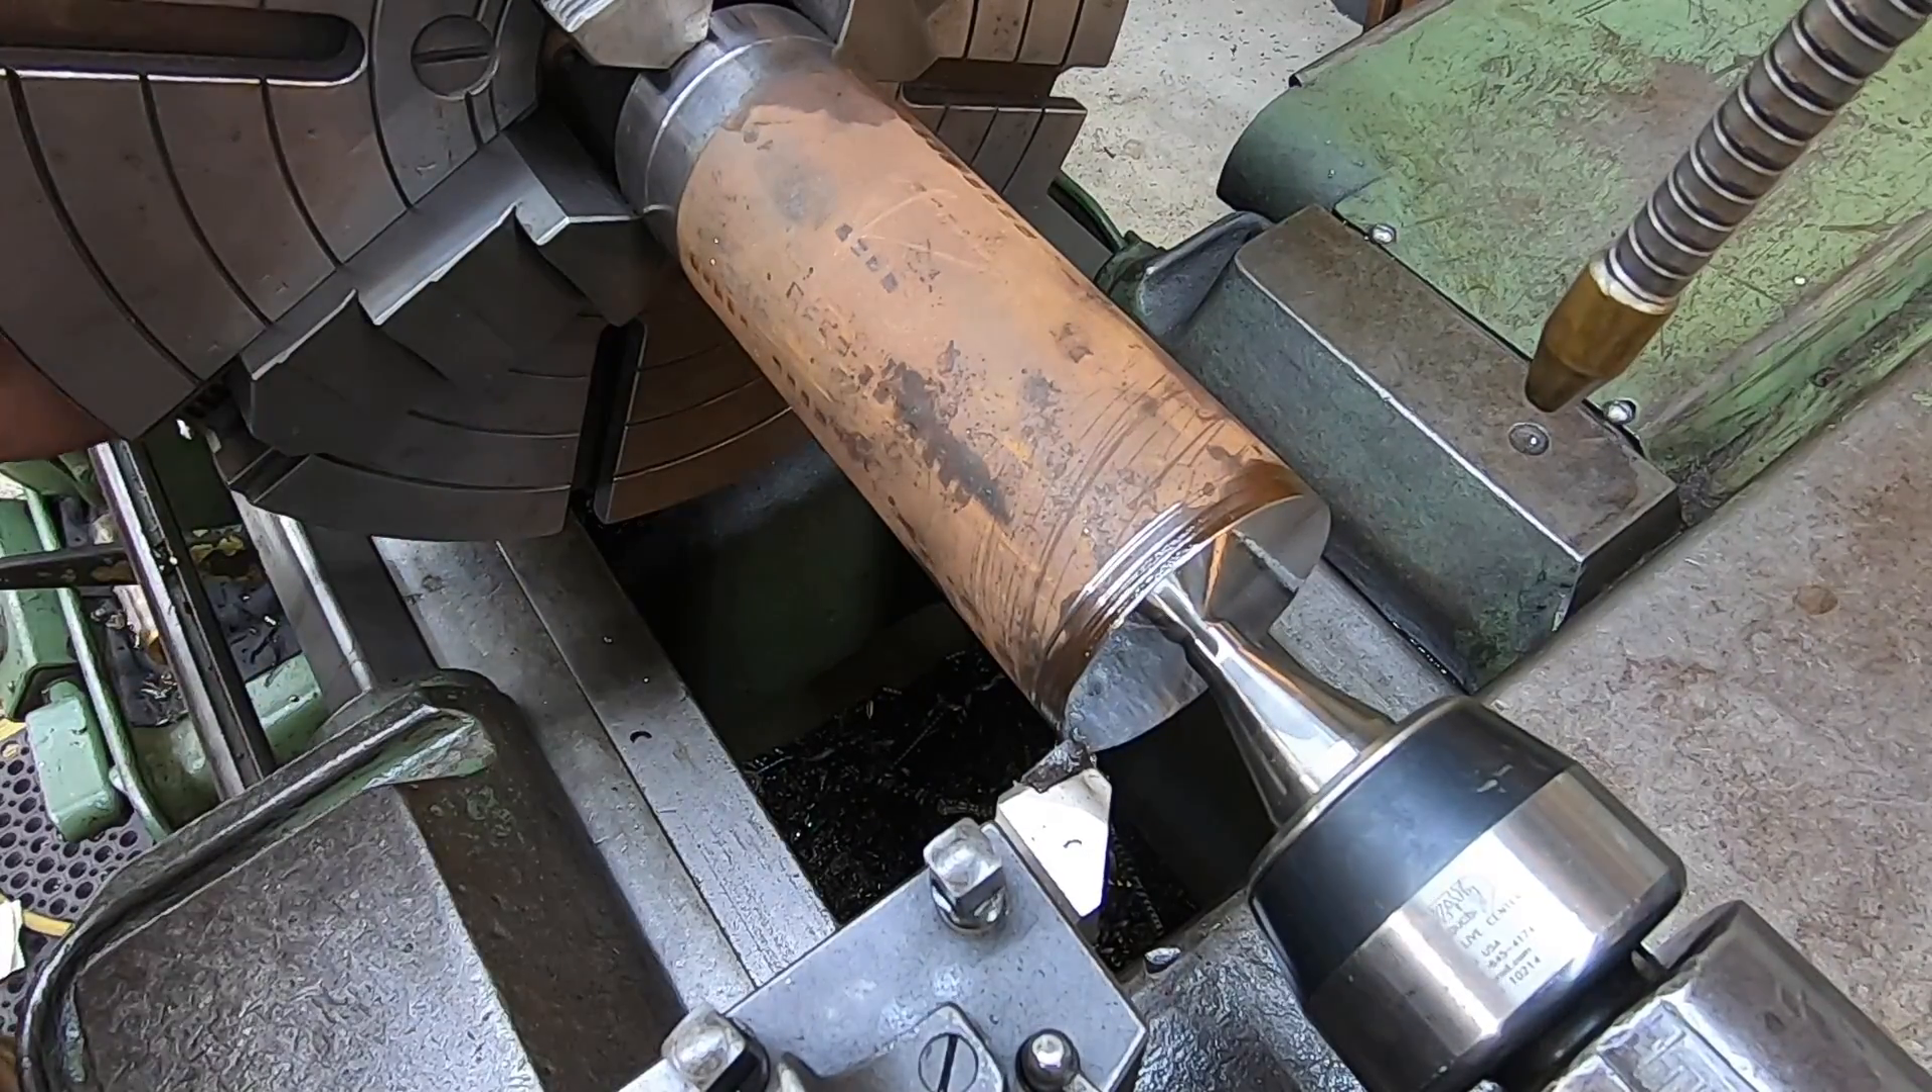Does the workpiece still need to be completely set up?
No.